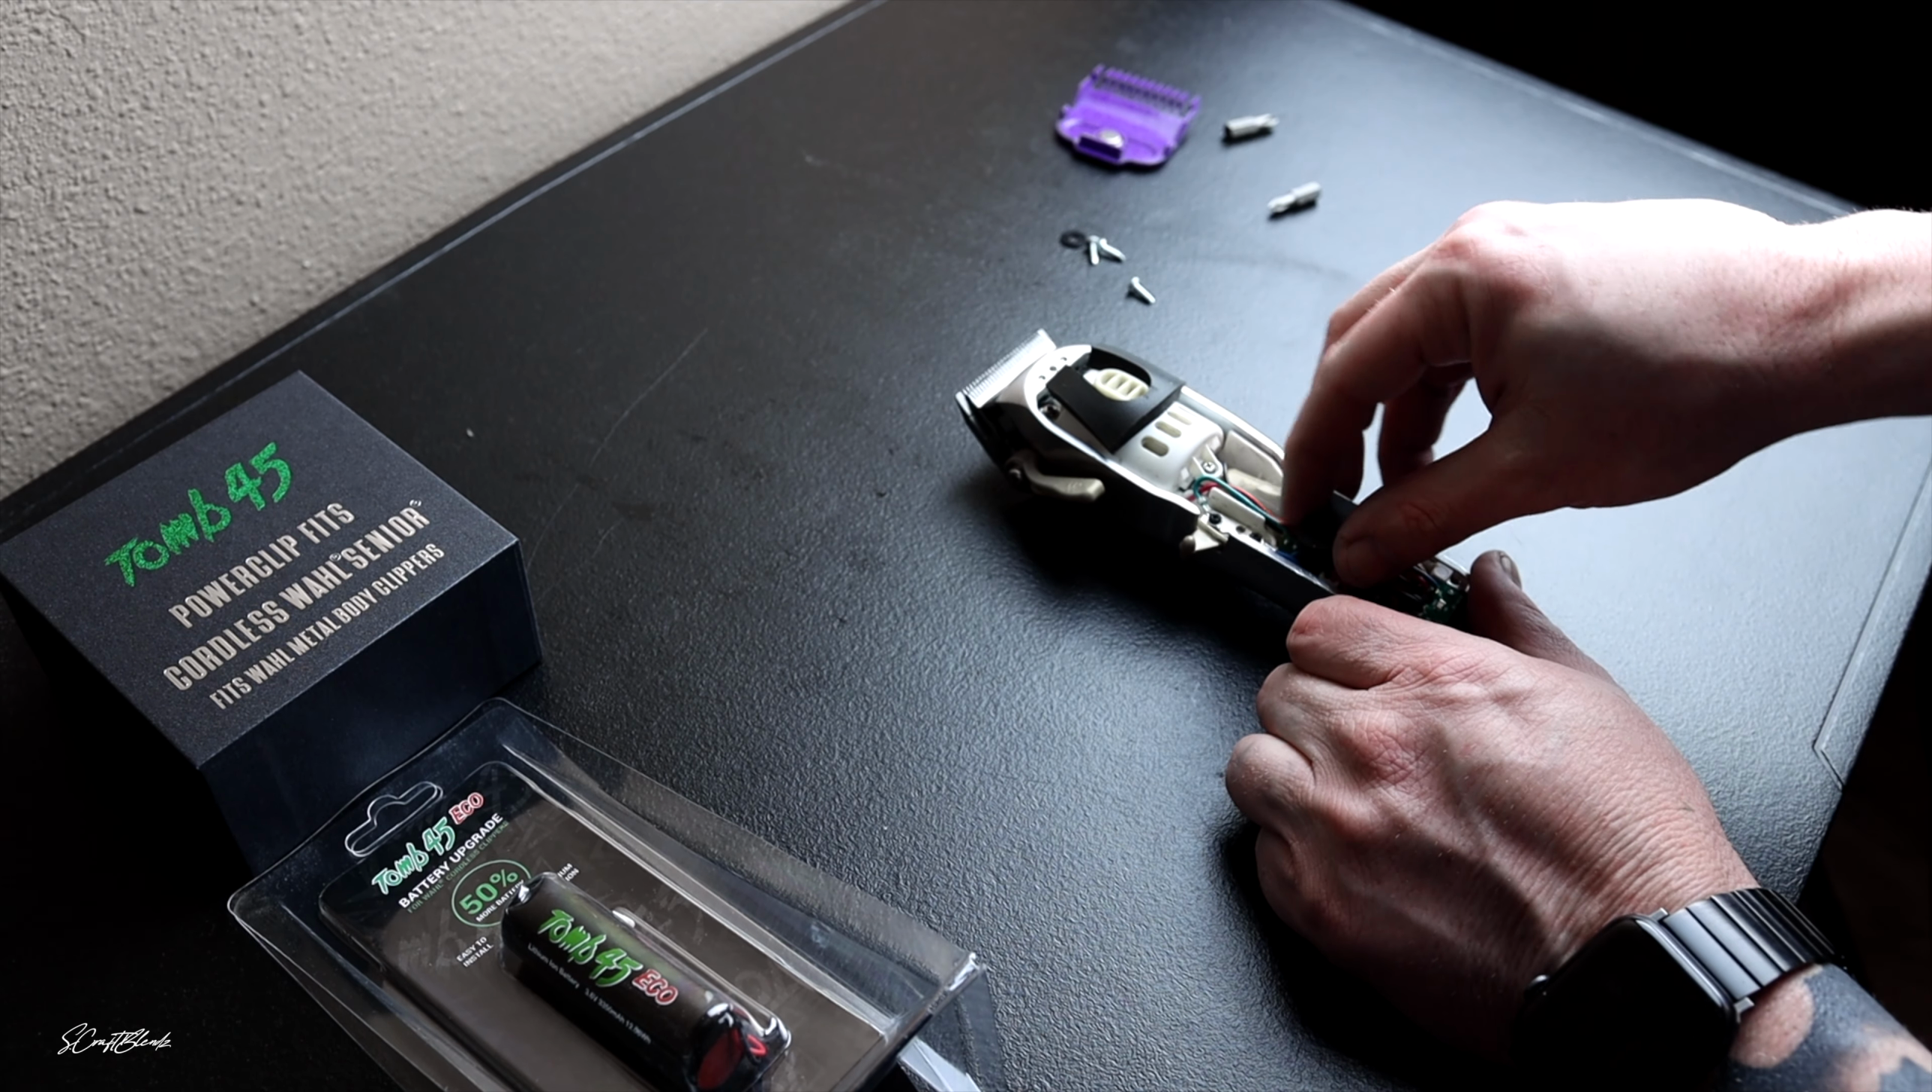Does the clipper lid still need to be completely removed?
No.